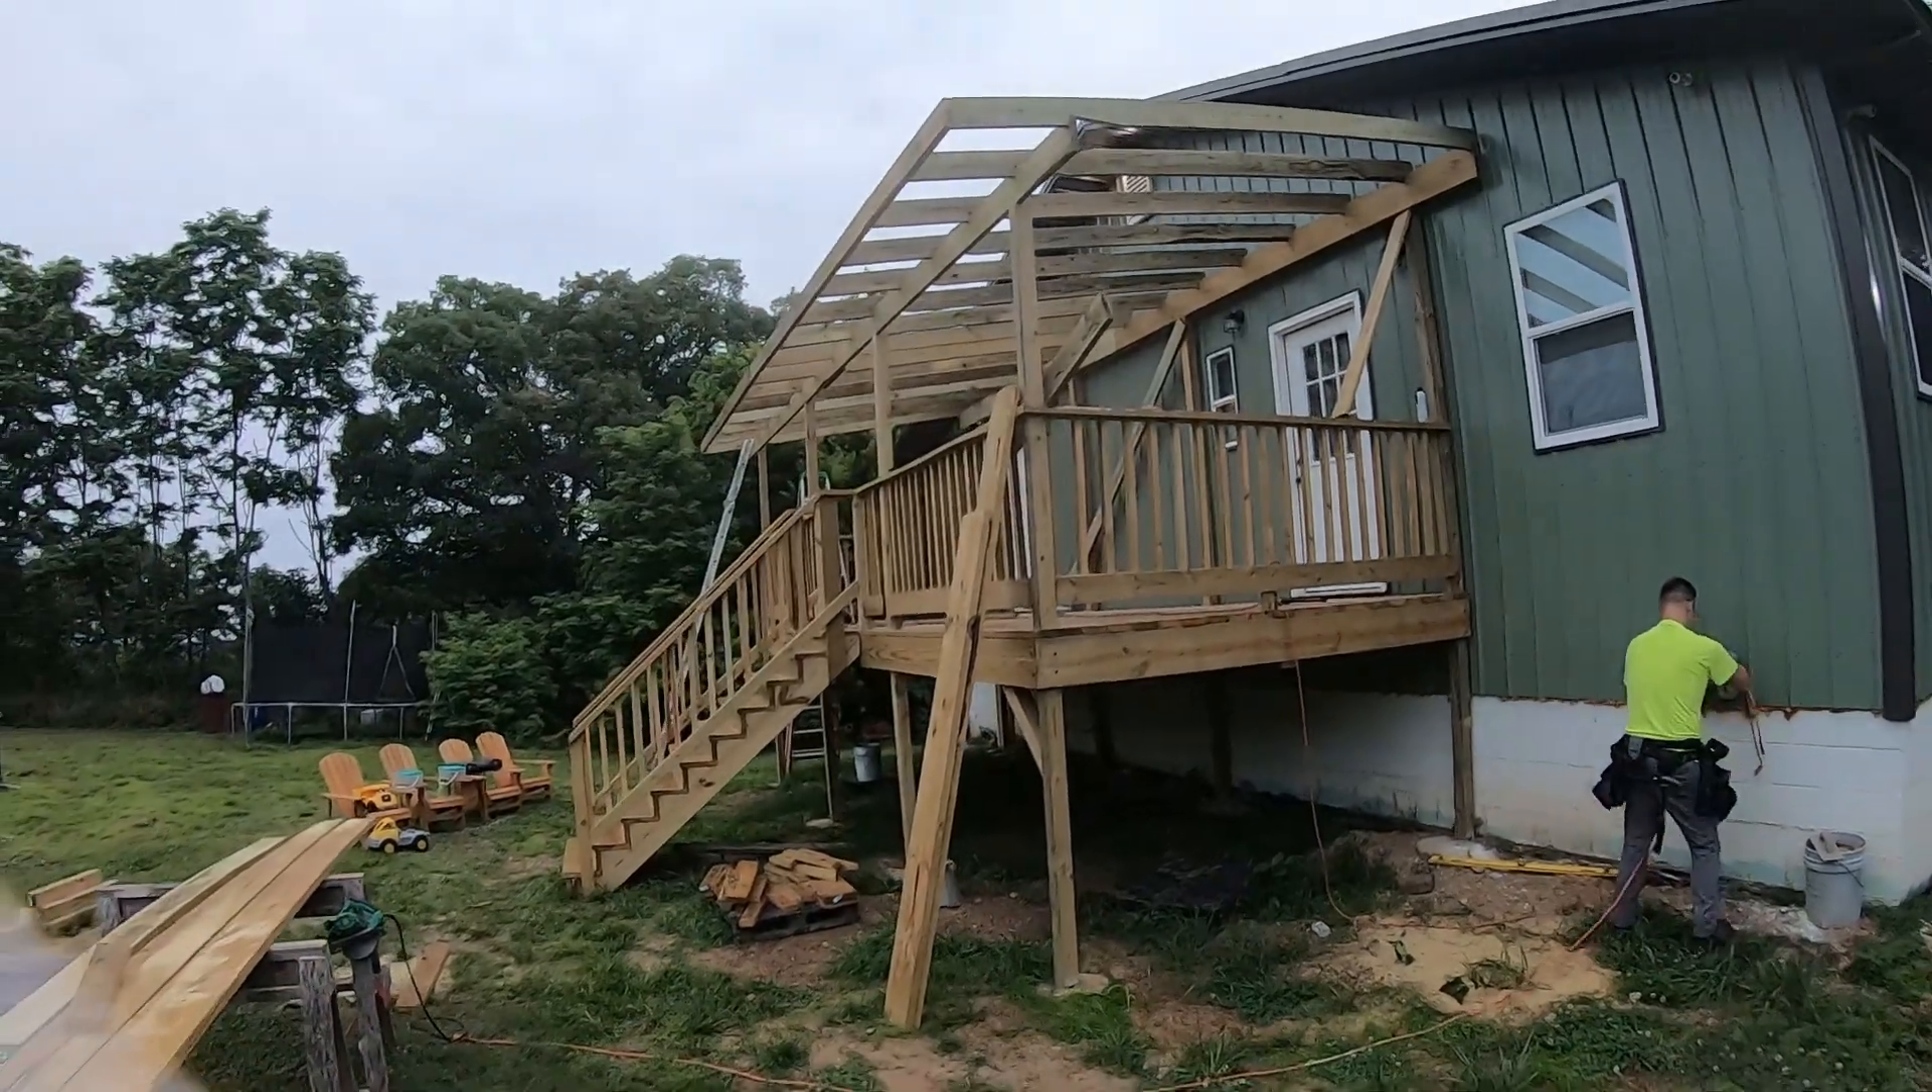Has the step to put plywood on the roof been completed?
No.